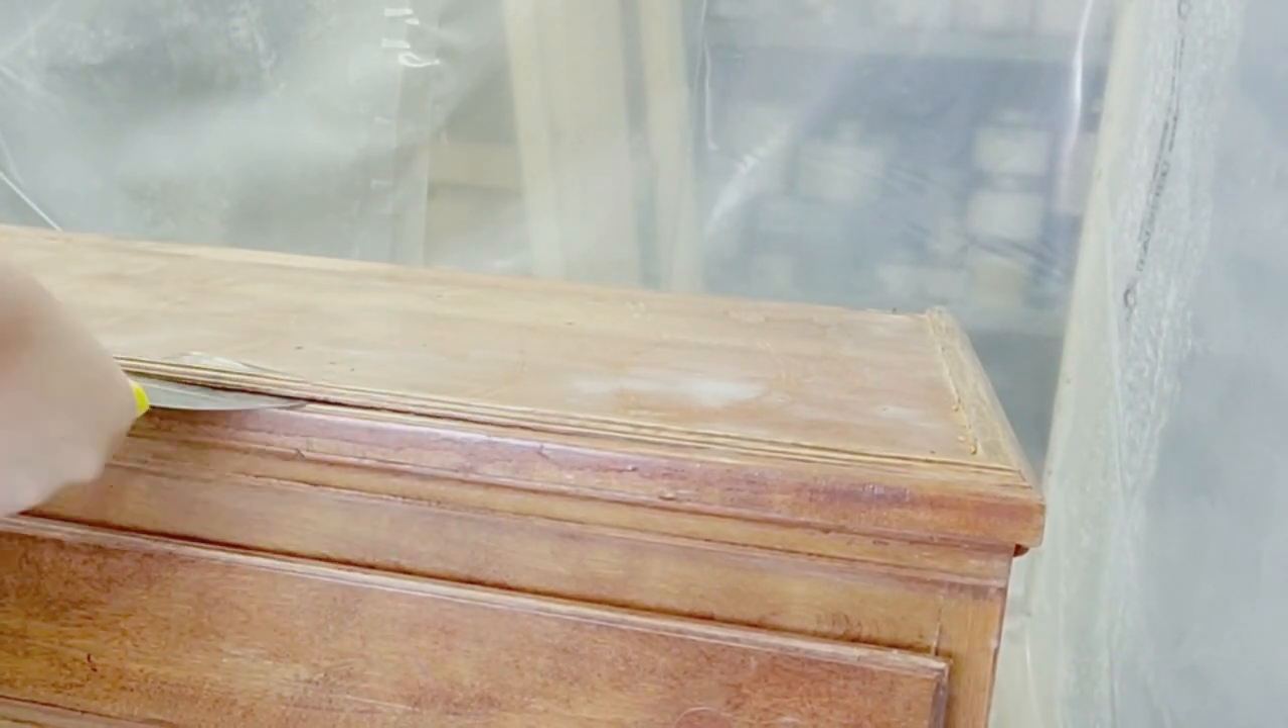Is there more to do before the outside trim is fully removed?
Yes.